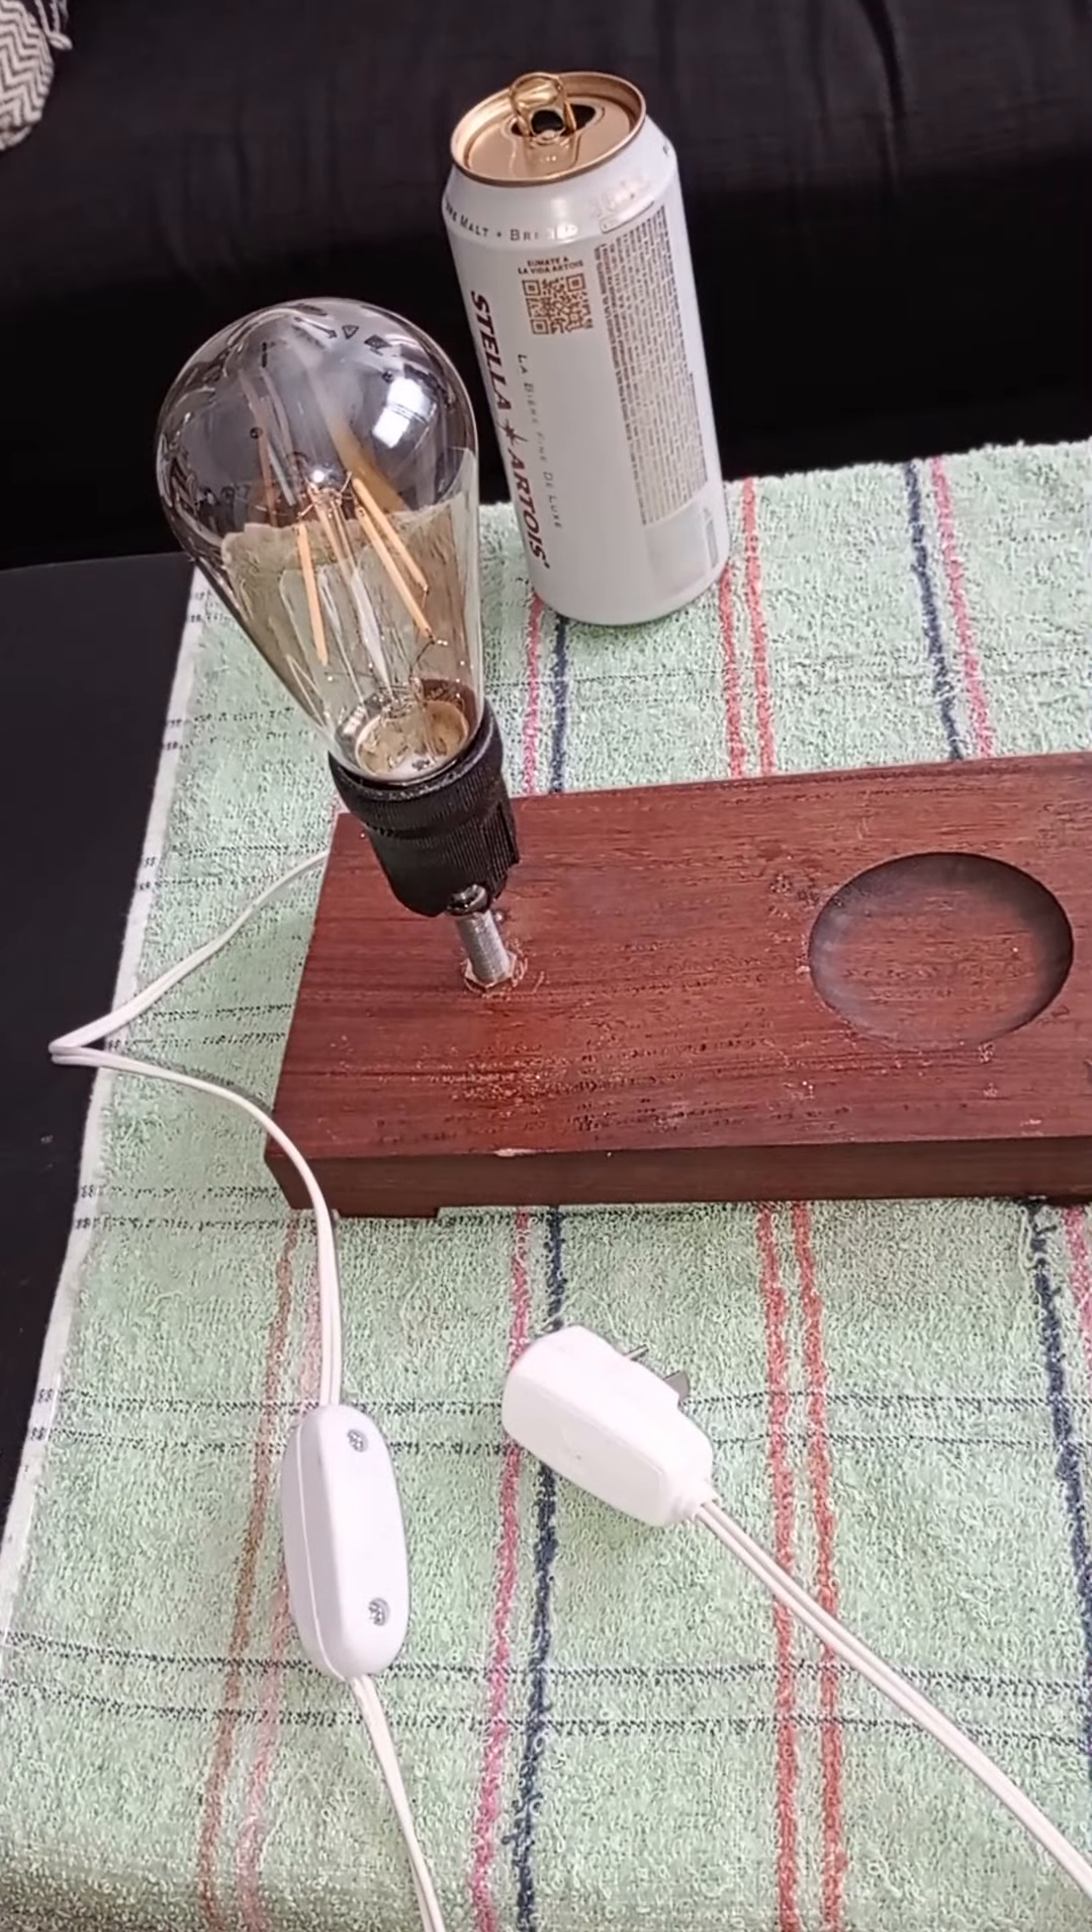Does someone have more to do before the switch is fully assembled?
No.